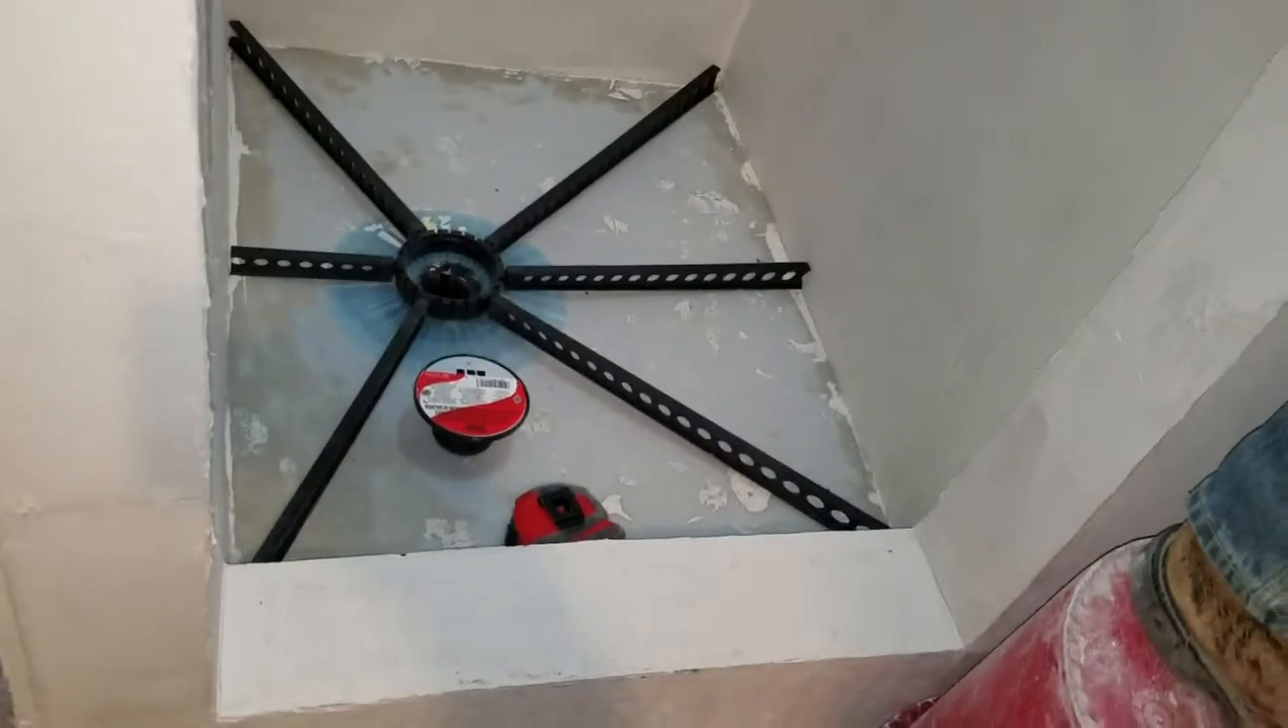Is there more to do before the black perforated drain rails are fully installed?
No.